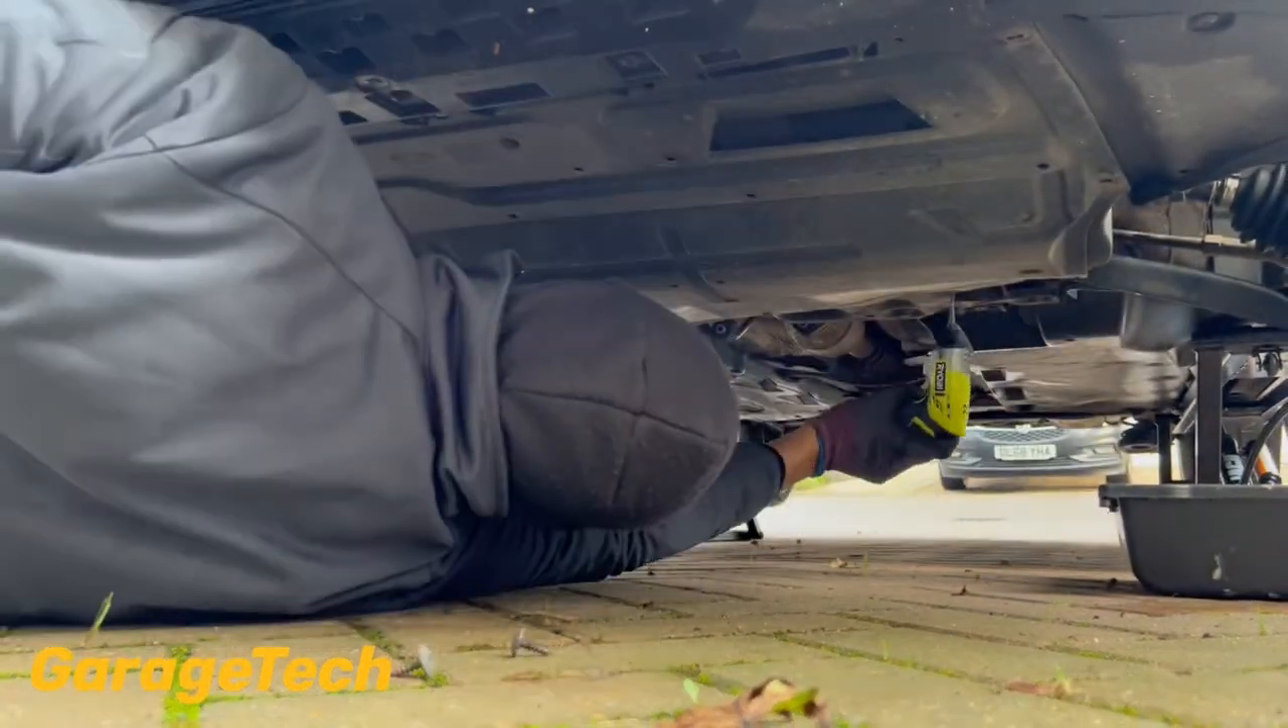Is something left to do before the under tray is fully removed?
Yes.